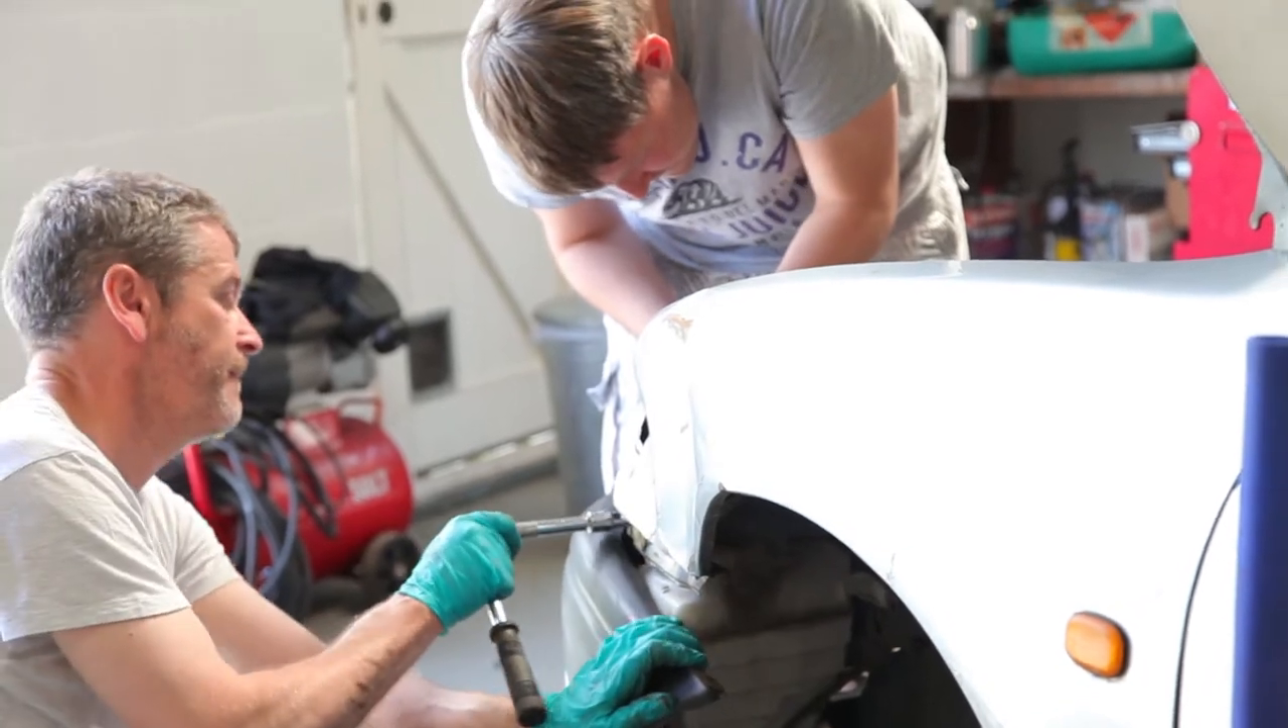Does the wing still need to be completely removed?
Yes.